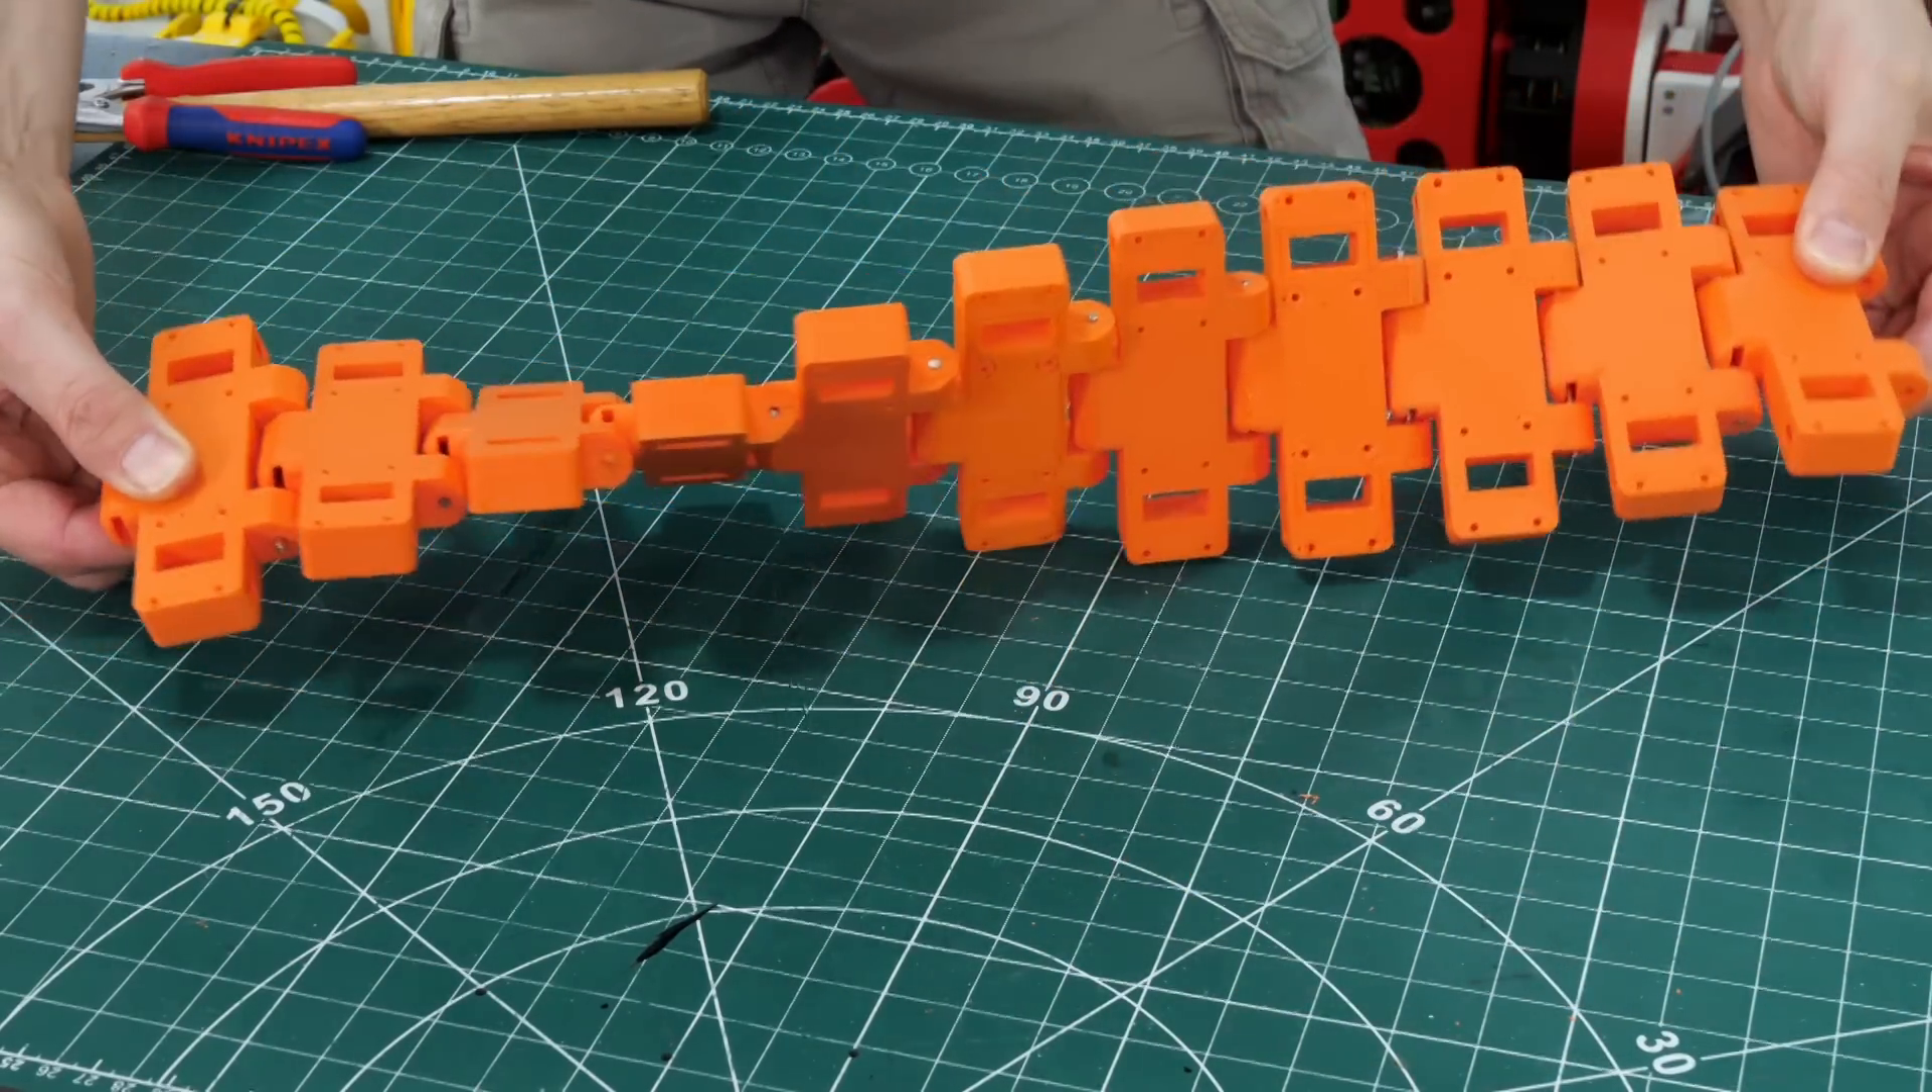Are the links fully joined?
Yes.